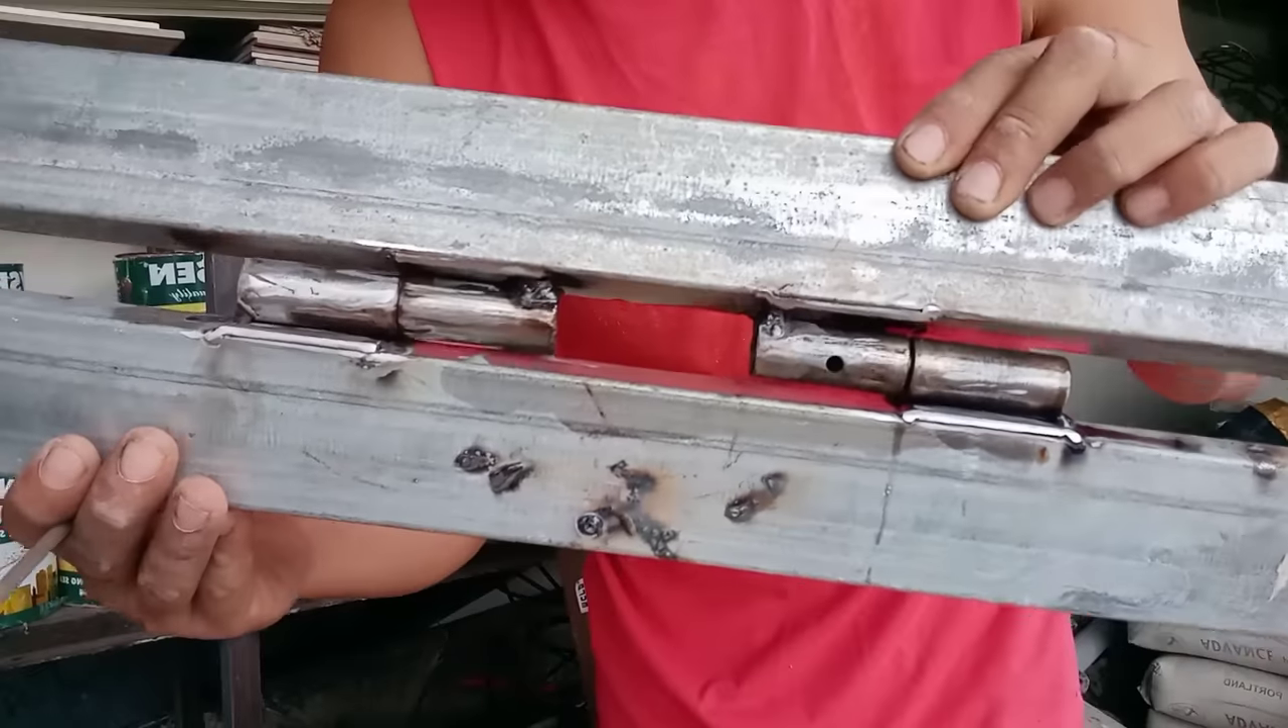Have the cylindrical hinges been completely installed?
Yes.